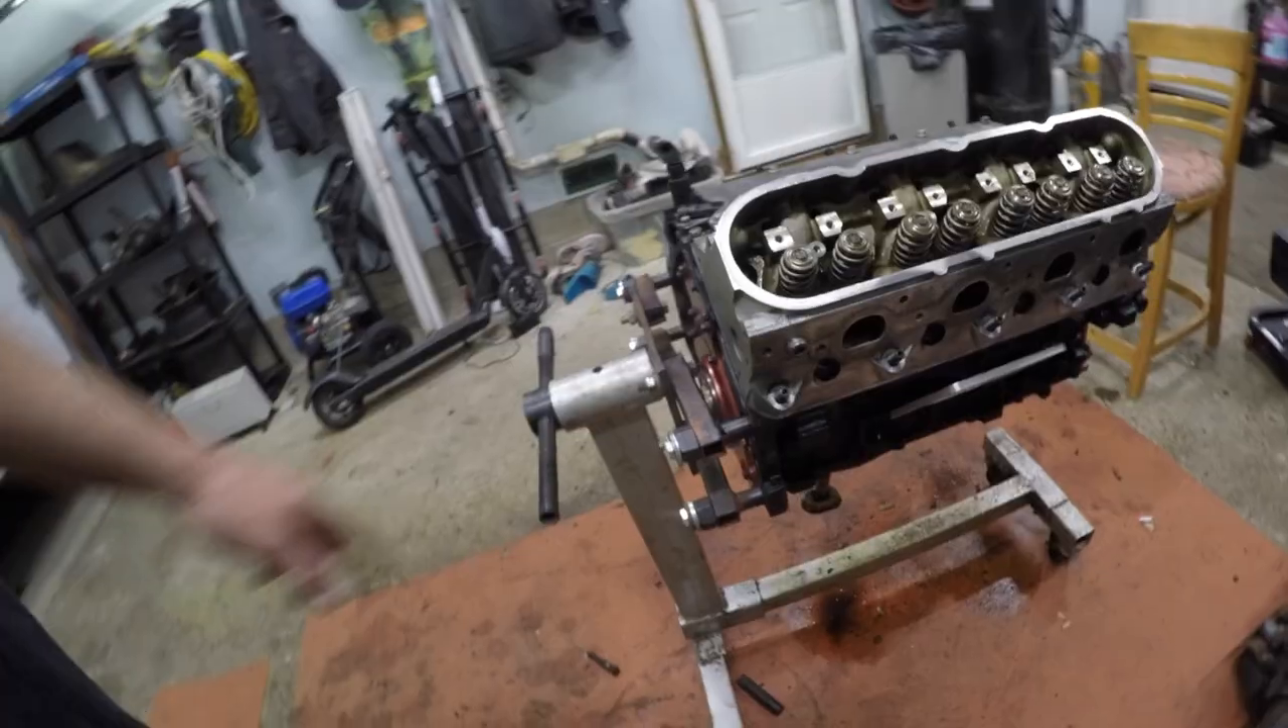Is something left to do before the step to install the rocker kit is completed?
Yes.